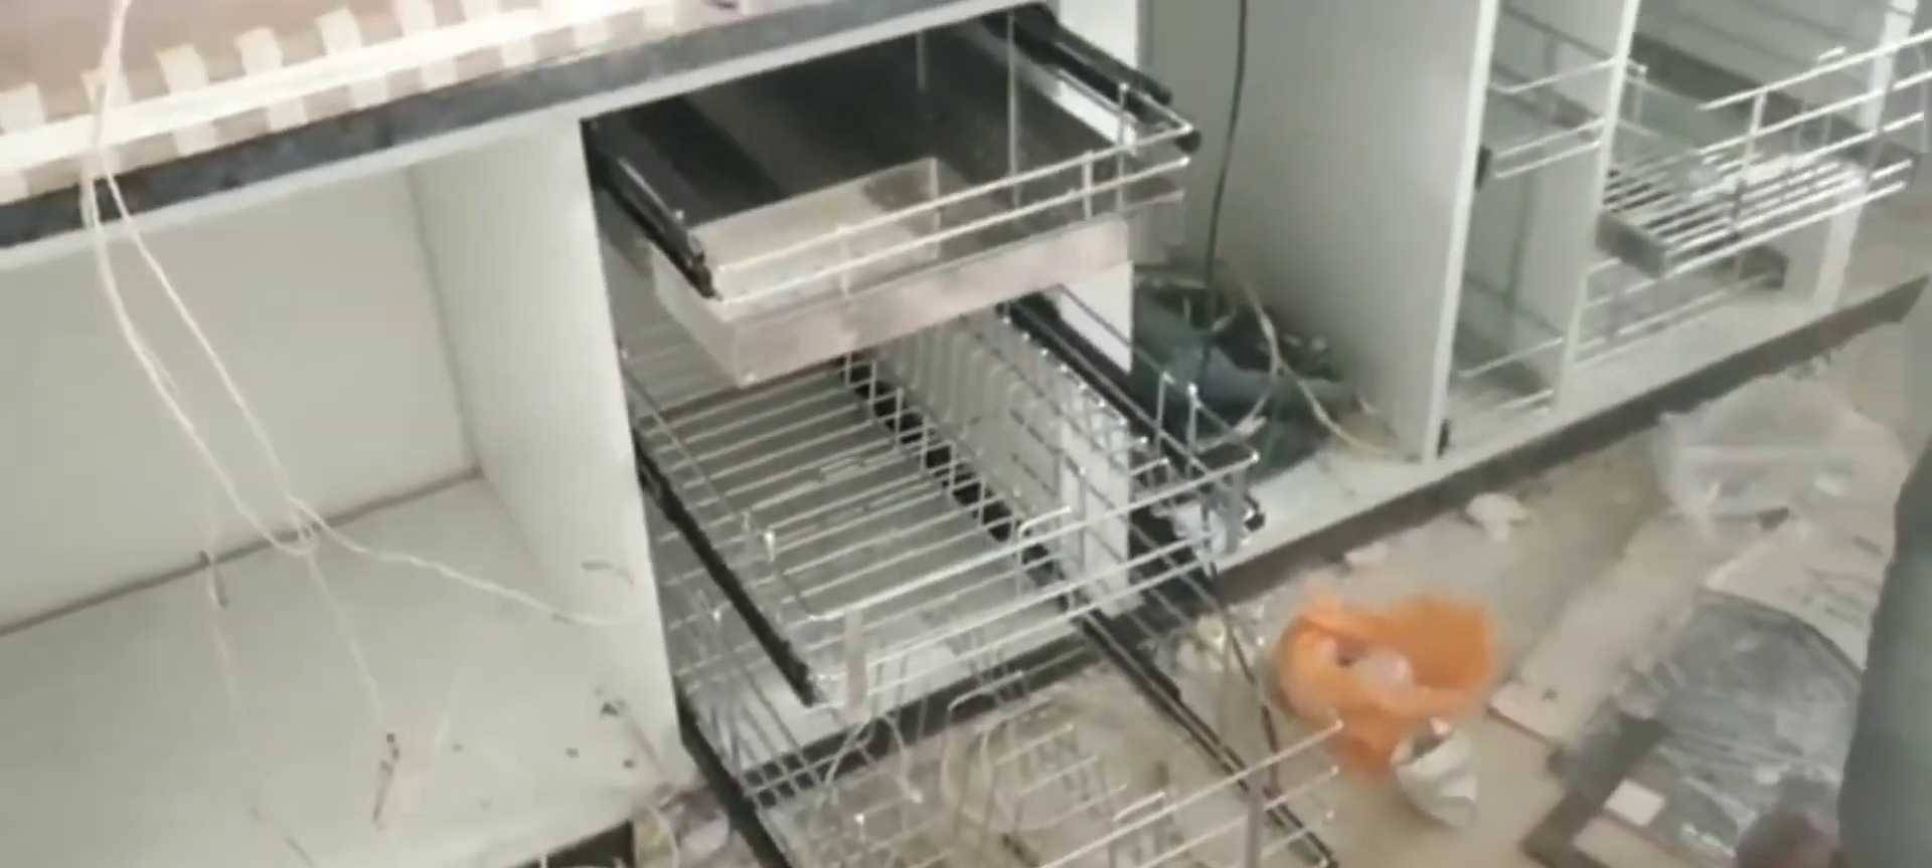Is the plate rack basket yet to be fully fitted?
No.